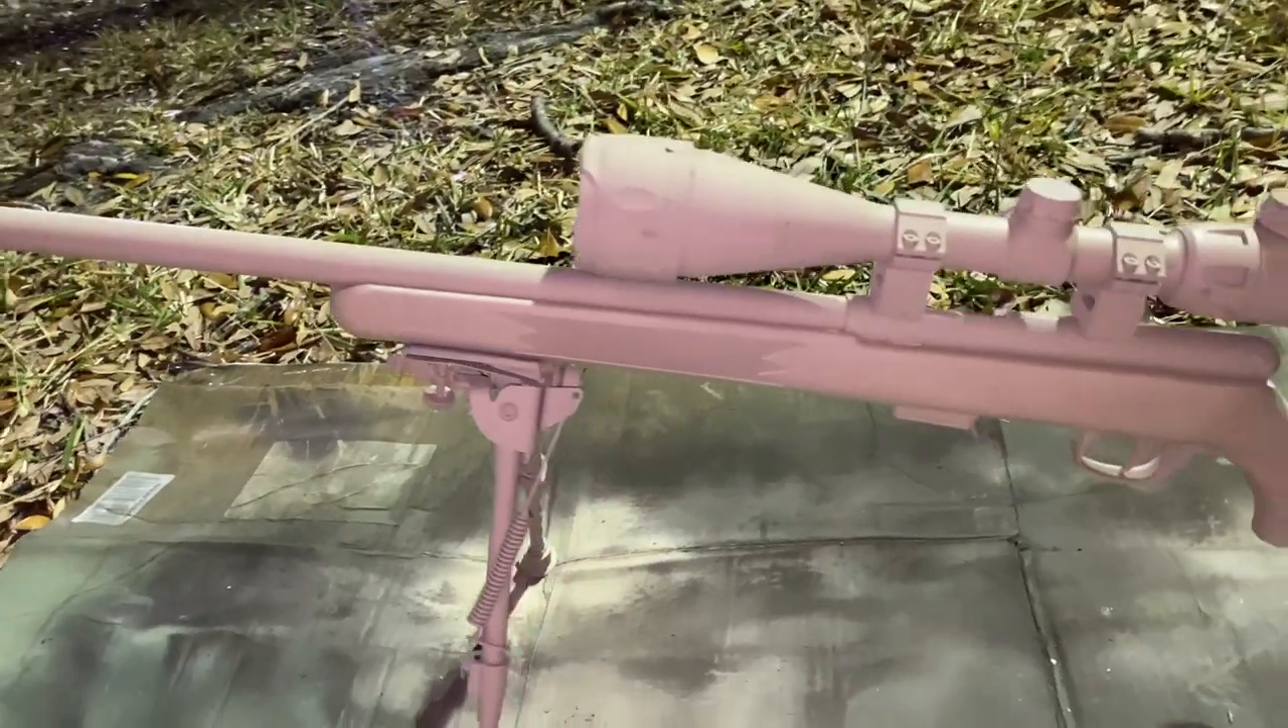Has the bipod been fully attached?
Yes.